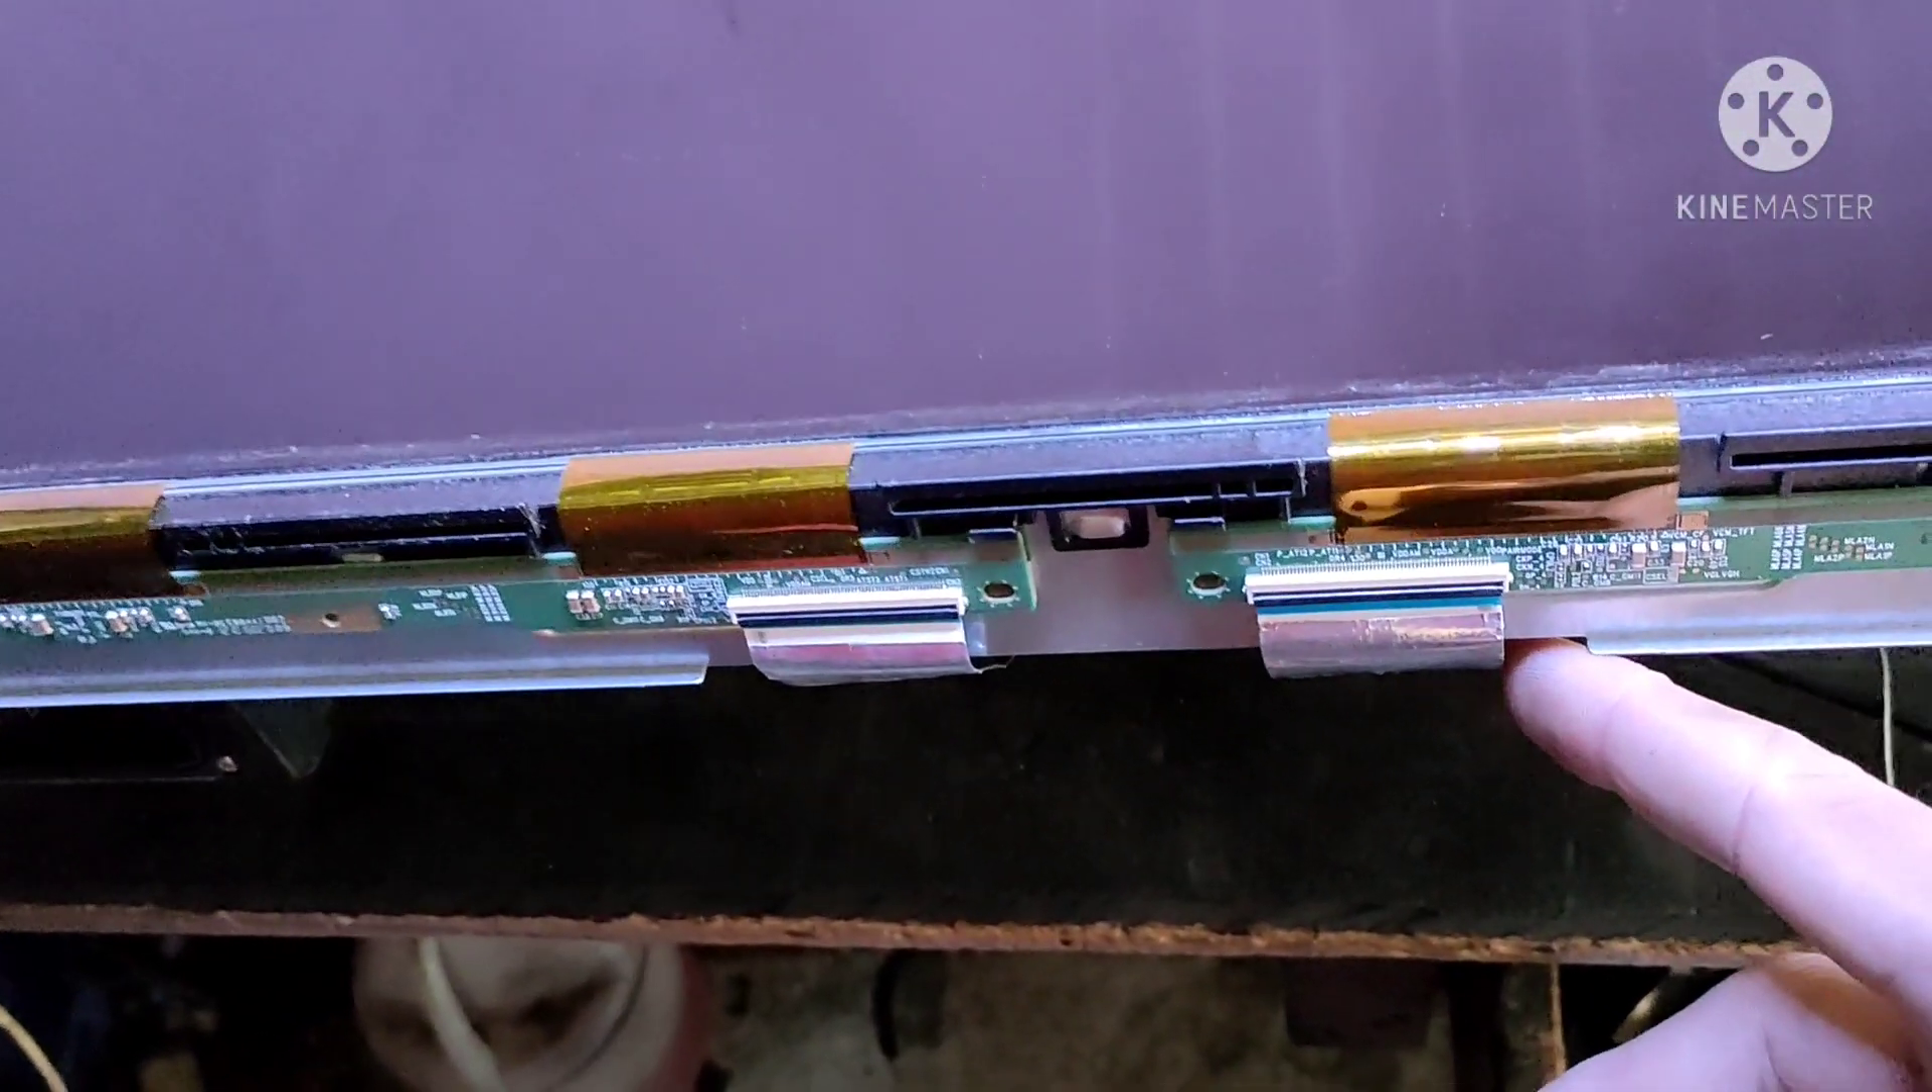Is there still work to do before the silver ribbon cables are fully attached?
No.